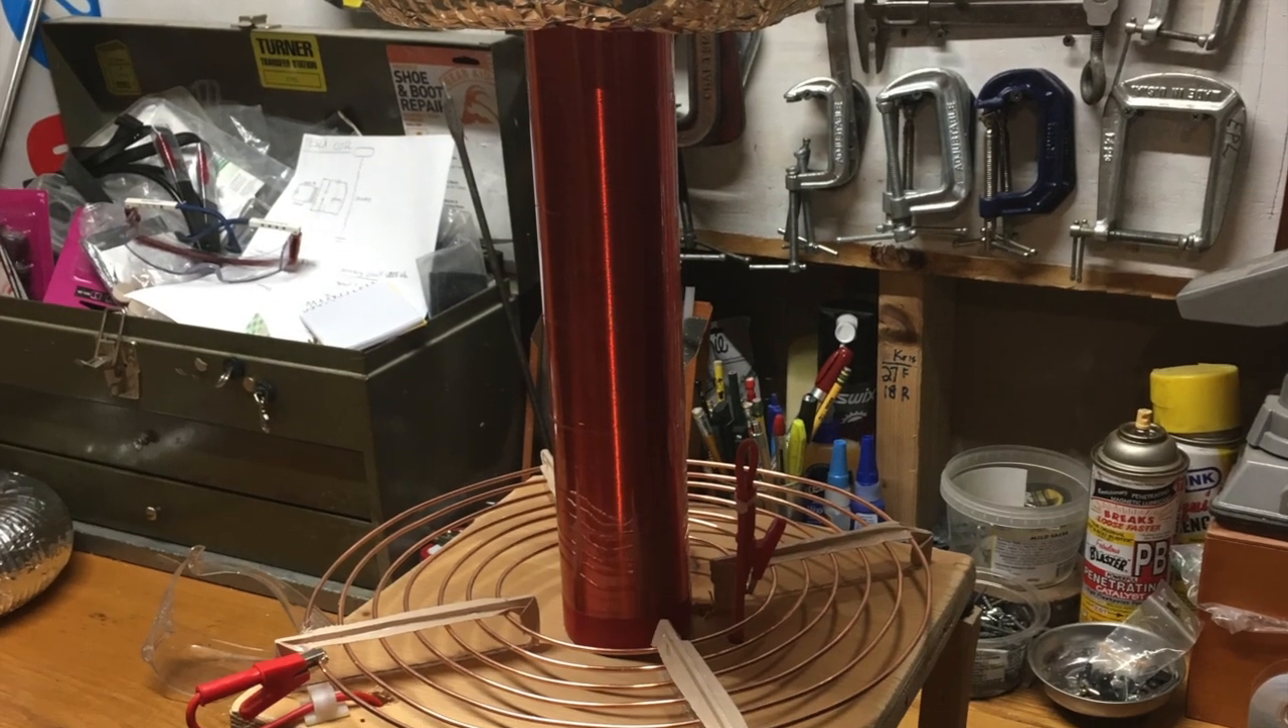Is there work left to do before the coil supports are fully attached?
No.